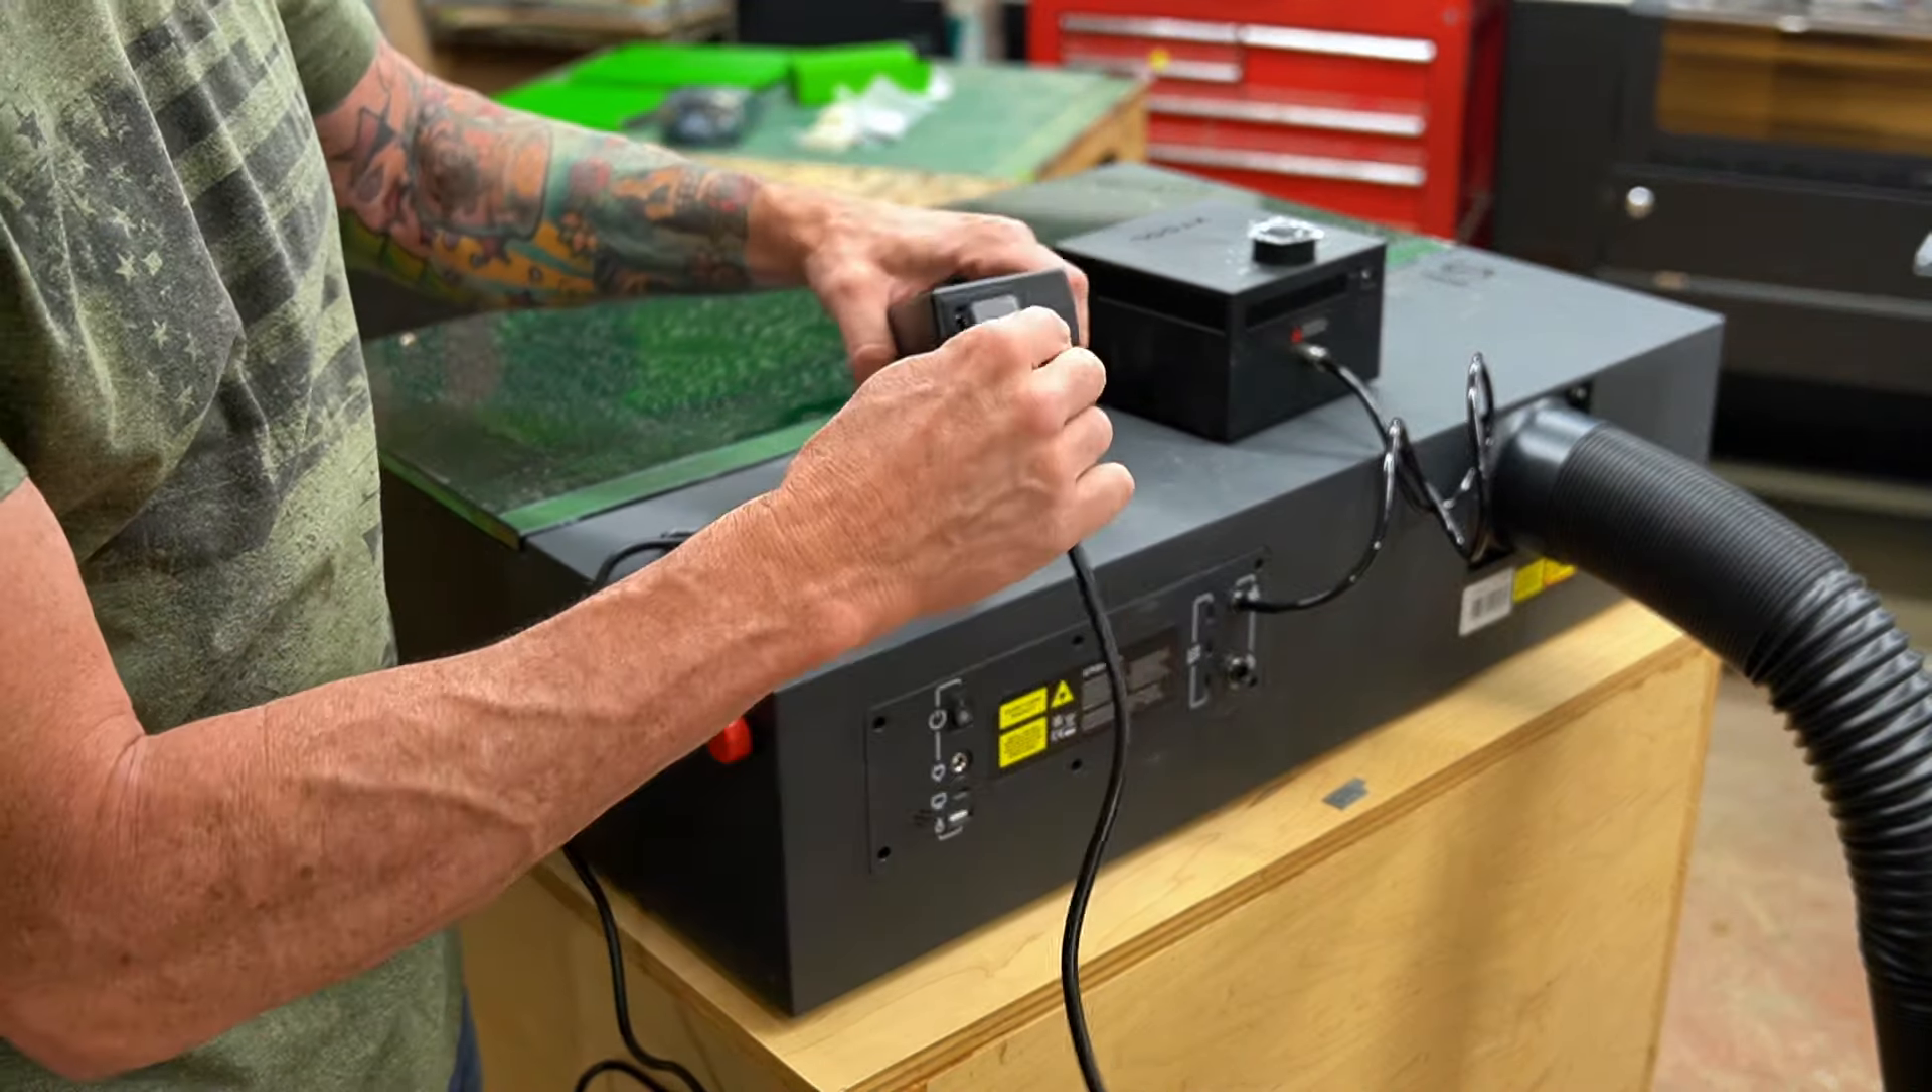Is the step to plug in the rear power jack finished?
No.